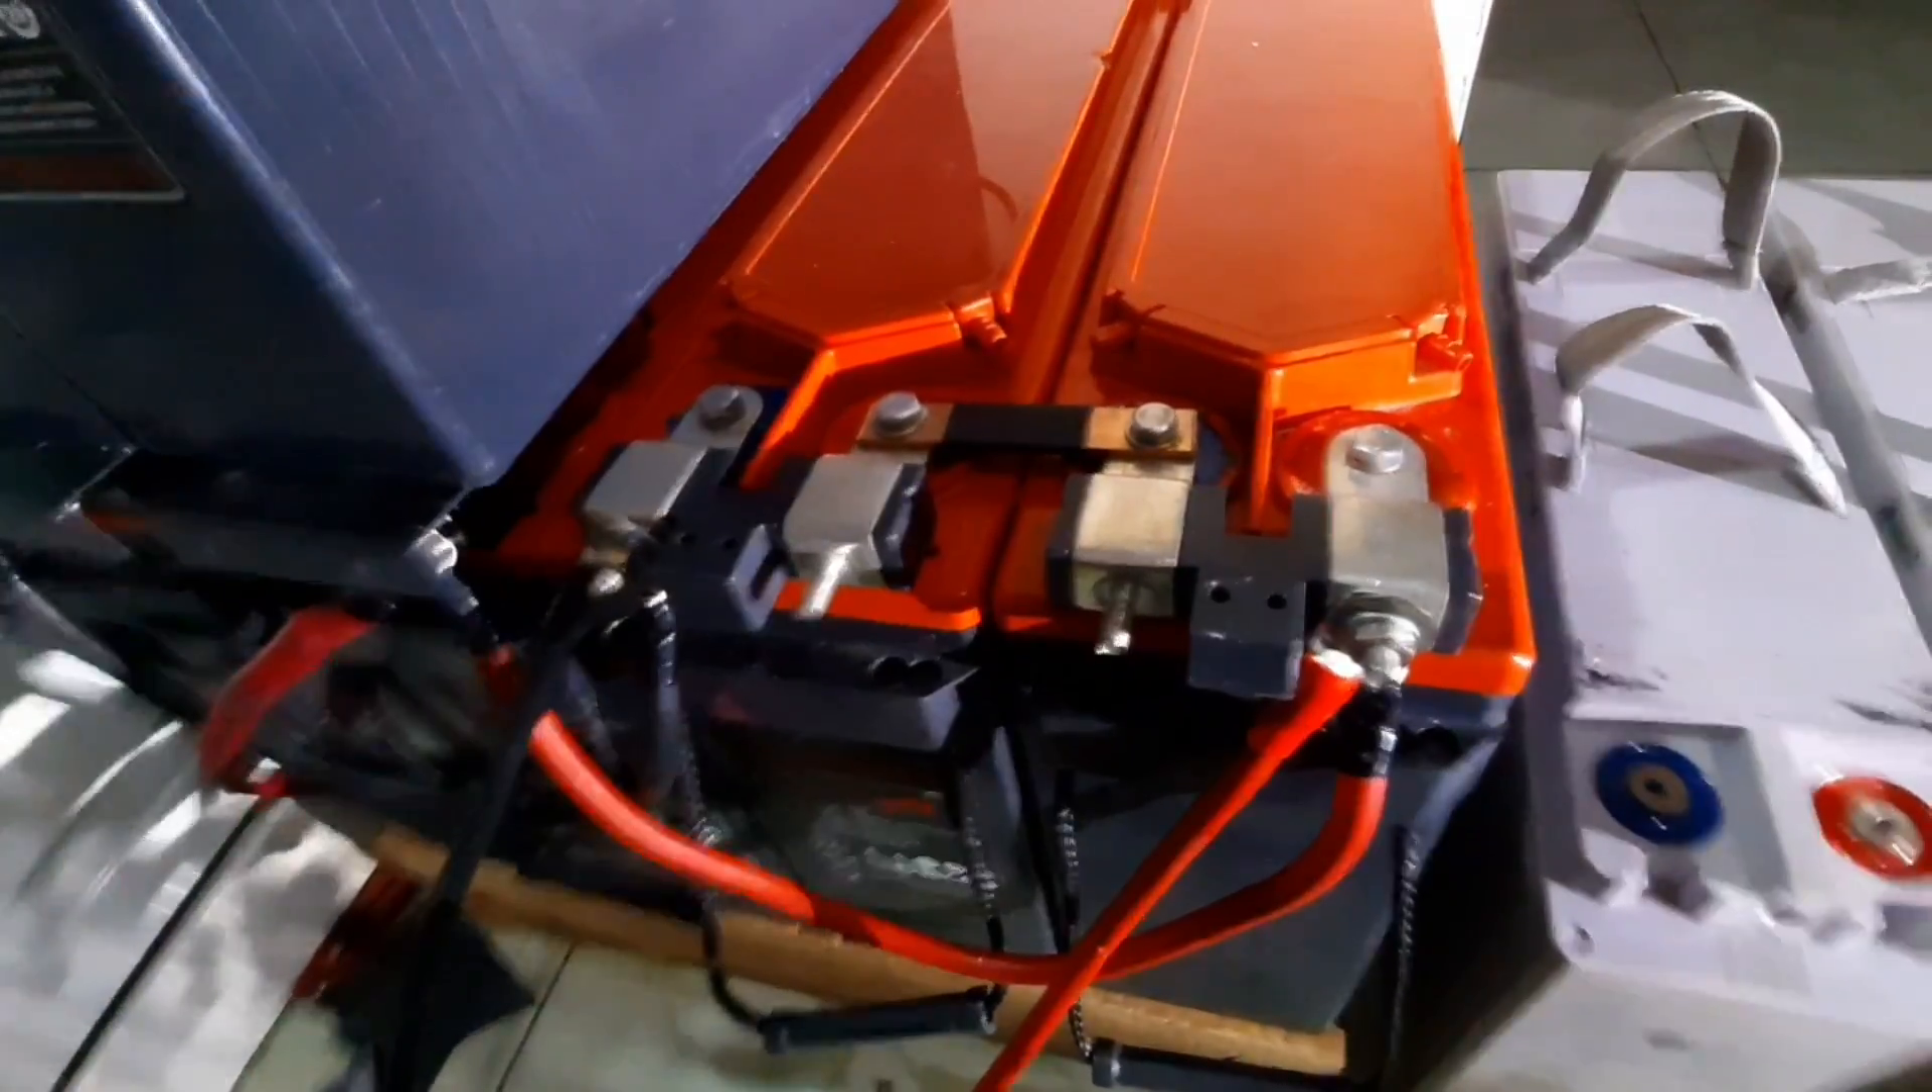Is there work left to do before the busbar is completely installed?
No.